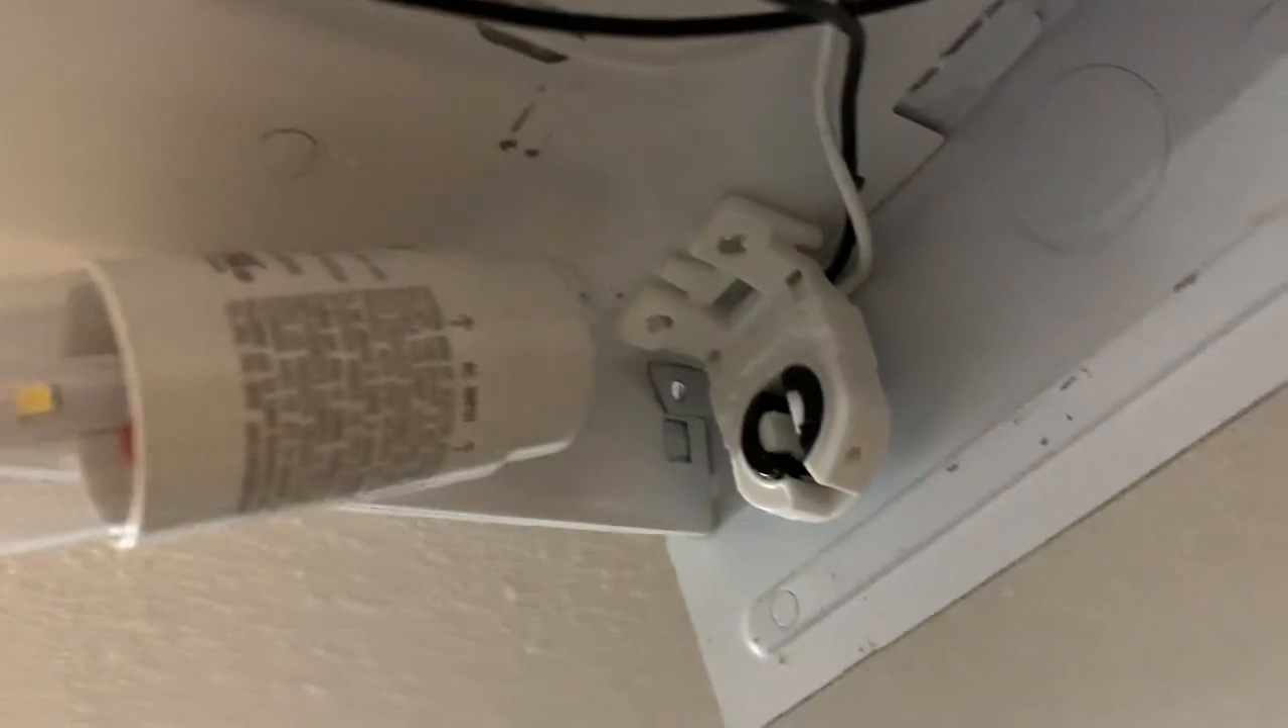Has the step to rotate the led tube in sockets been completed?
No.